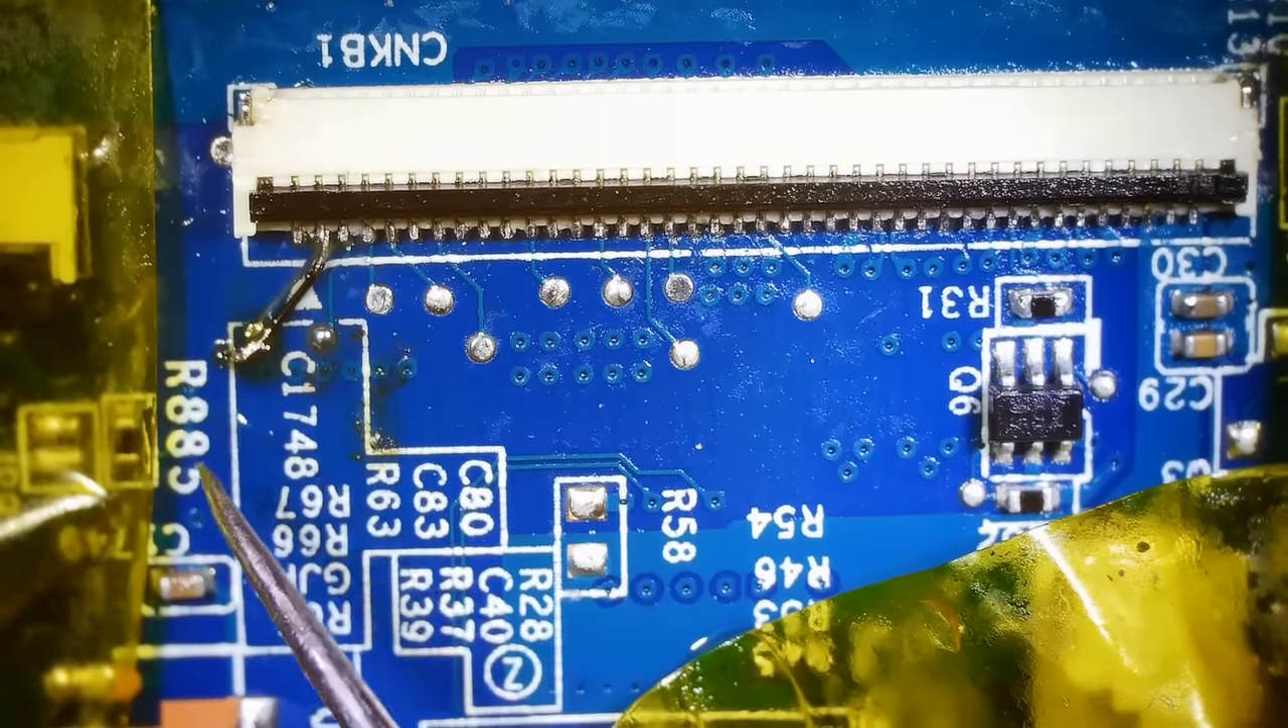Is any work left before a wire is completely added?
No.